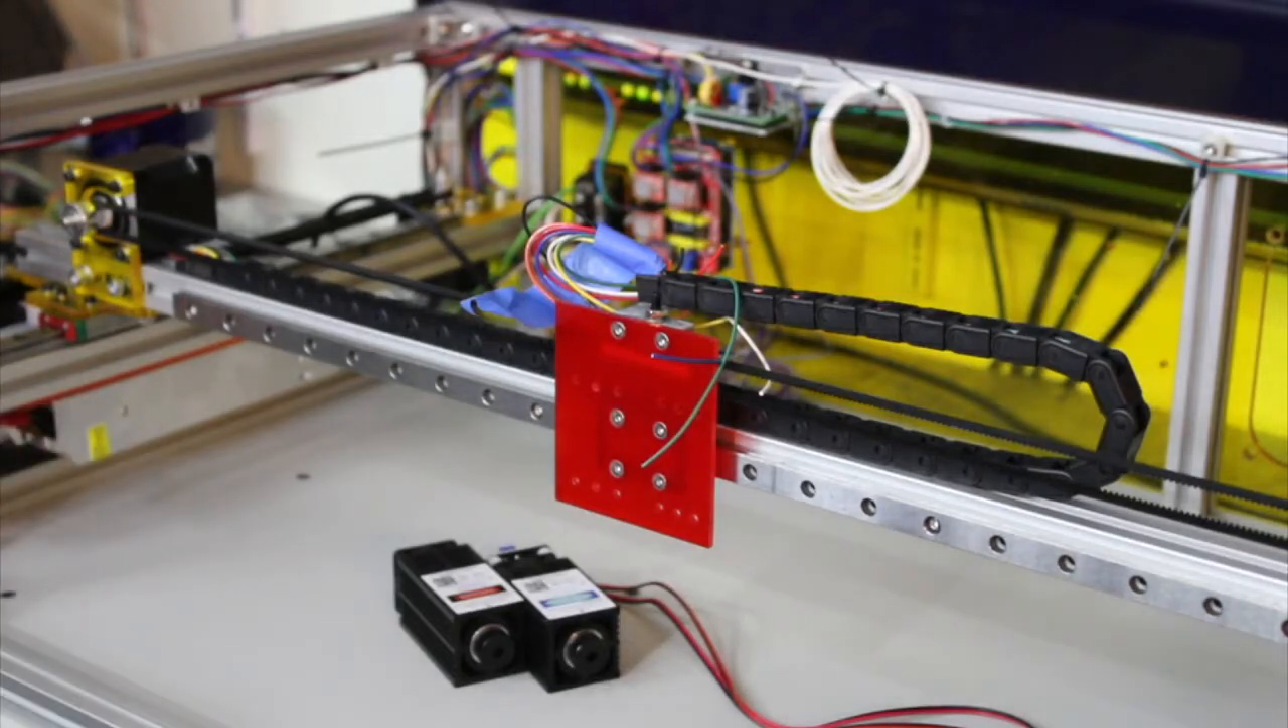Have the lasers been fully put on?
No.